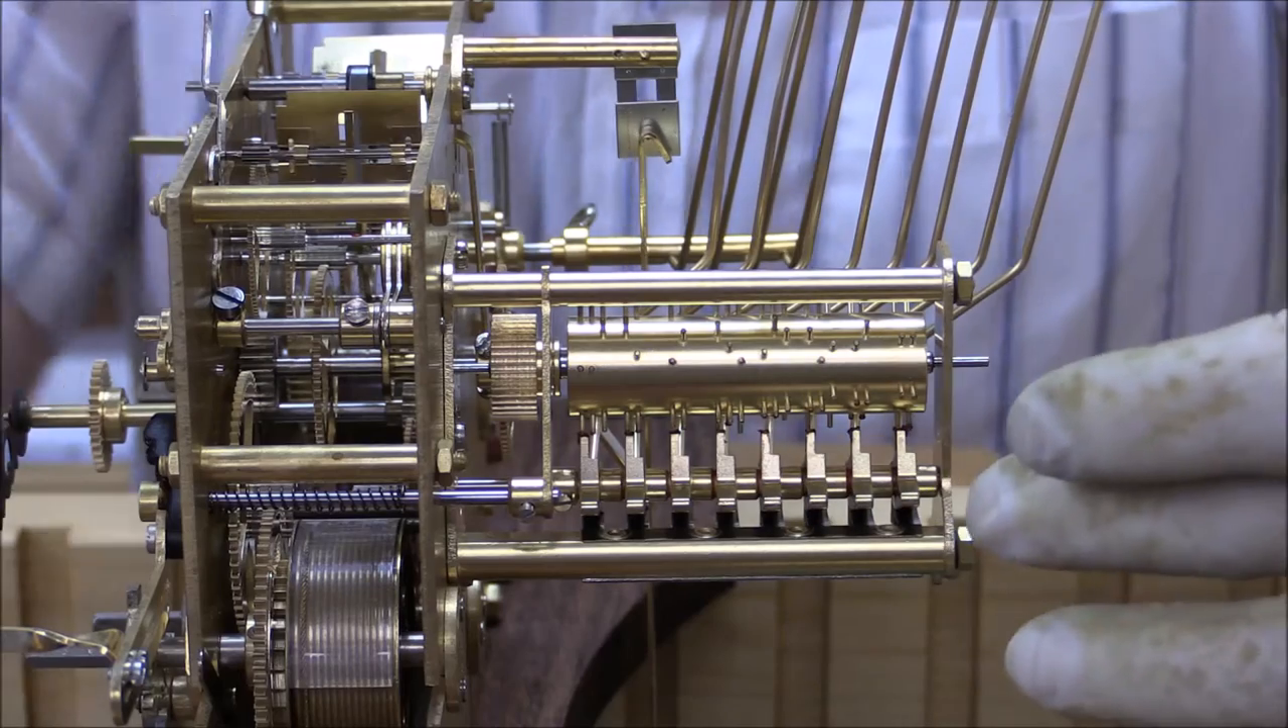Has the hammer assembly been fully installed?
Yes.